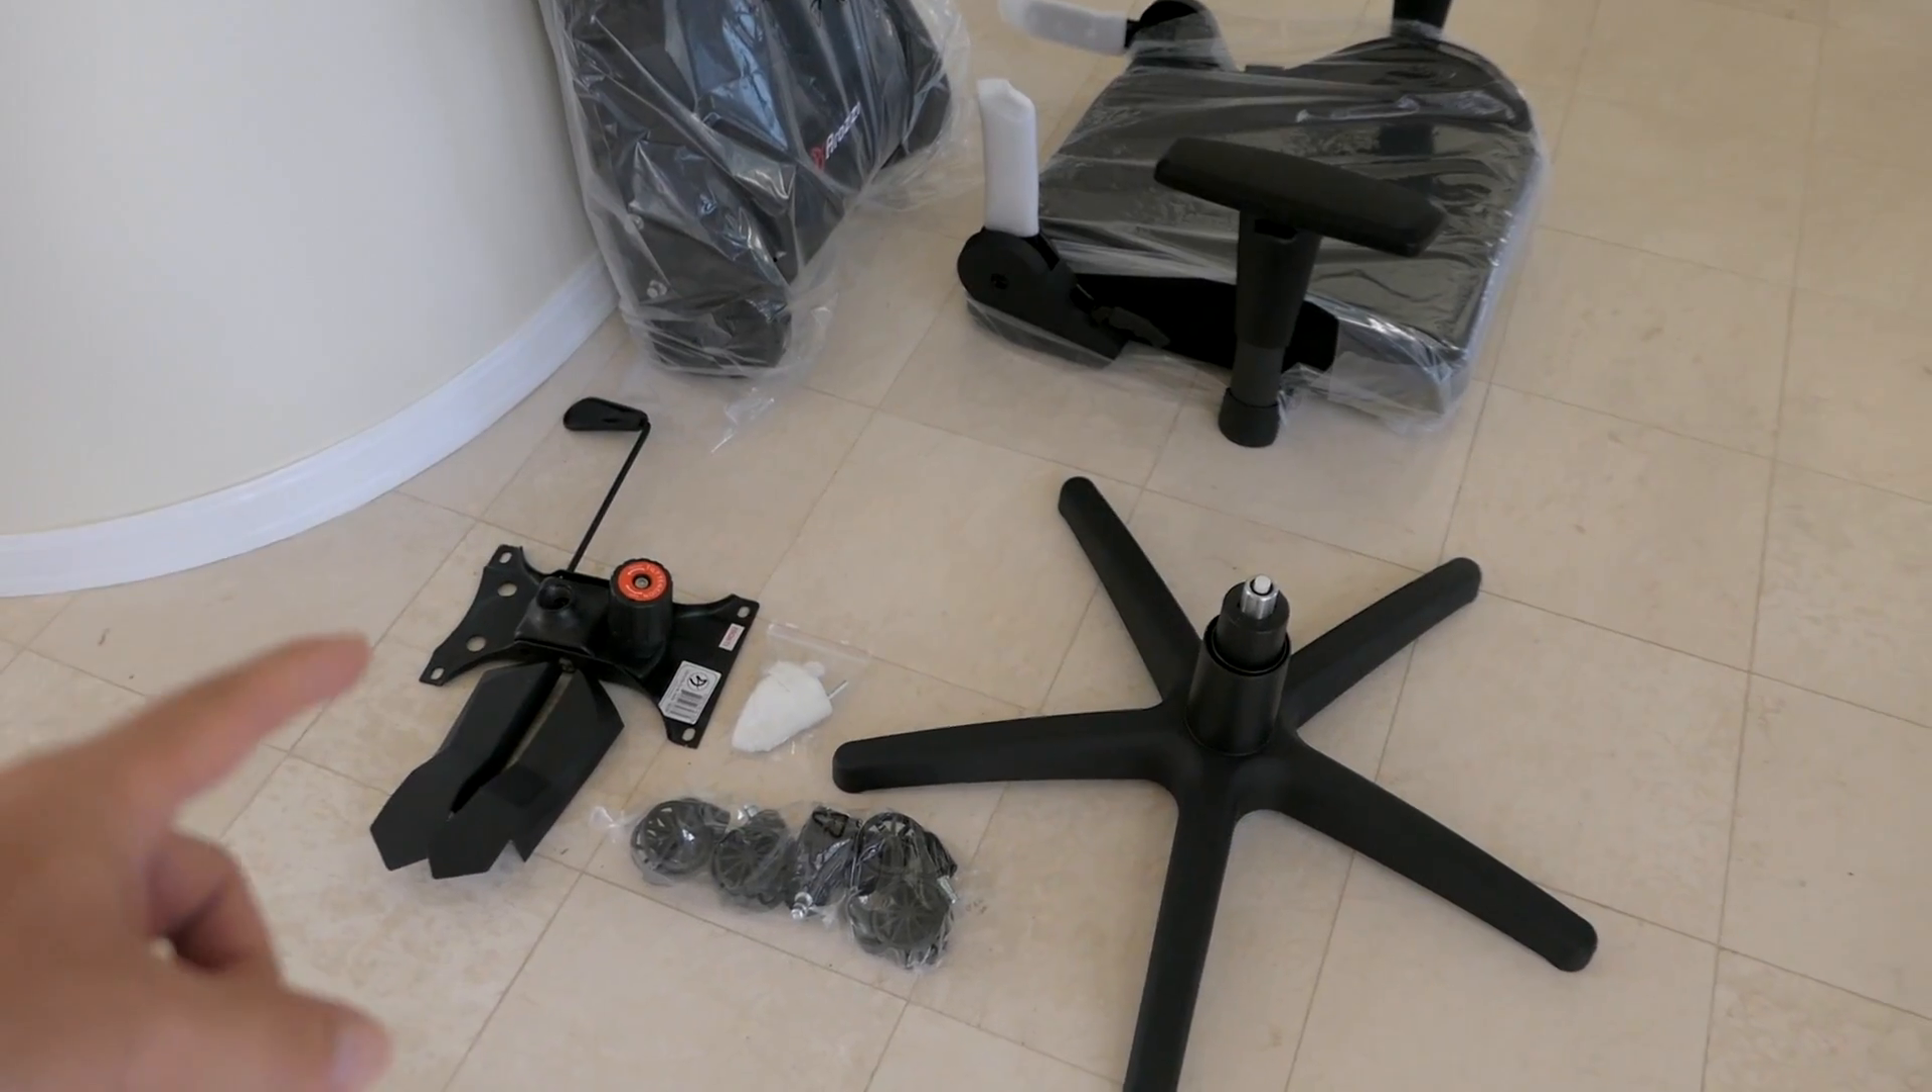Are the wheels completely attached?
No.